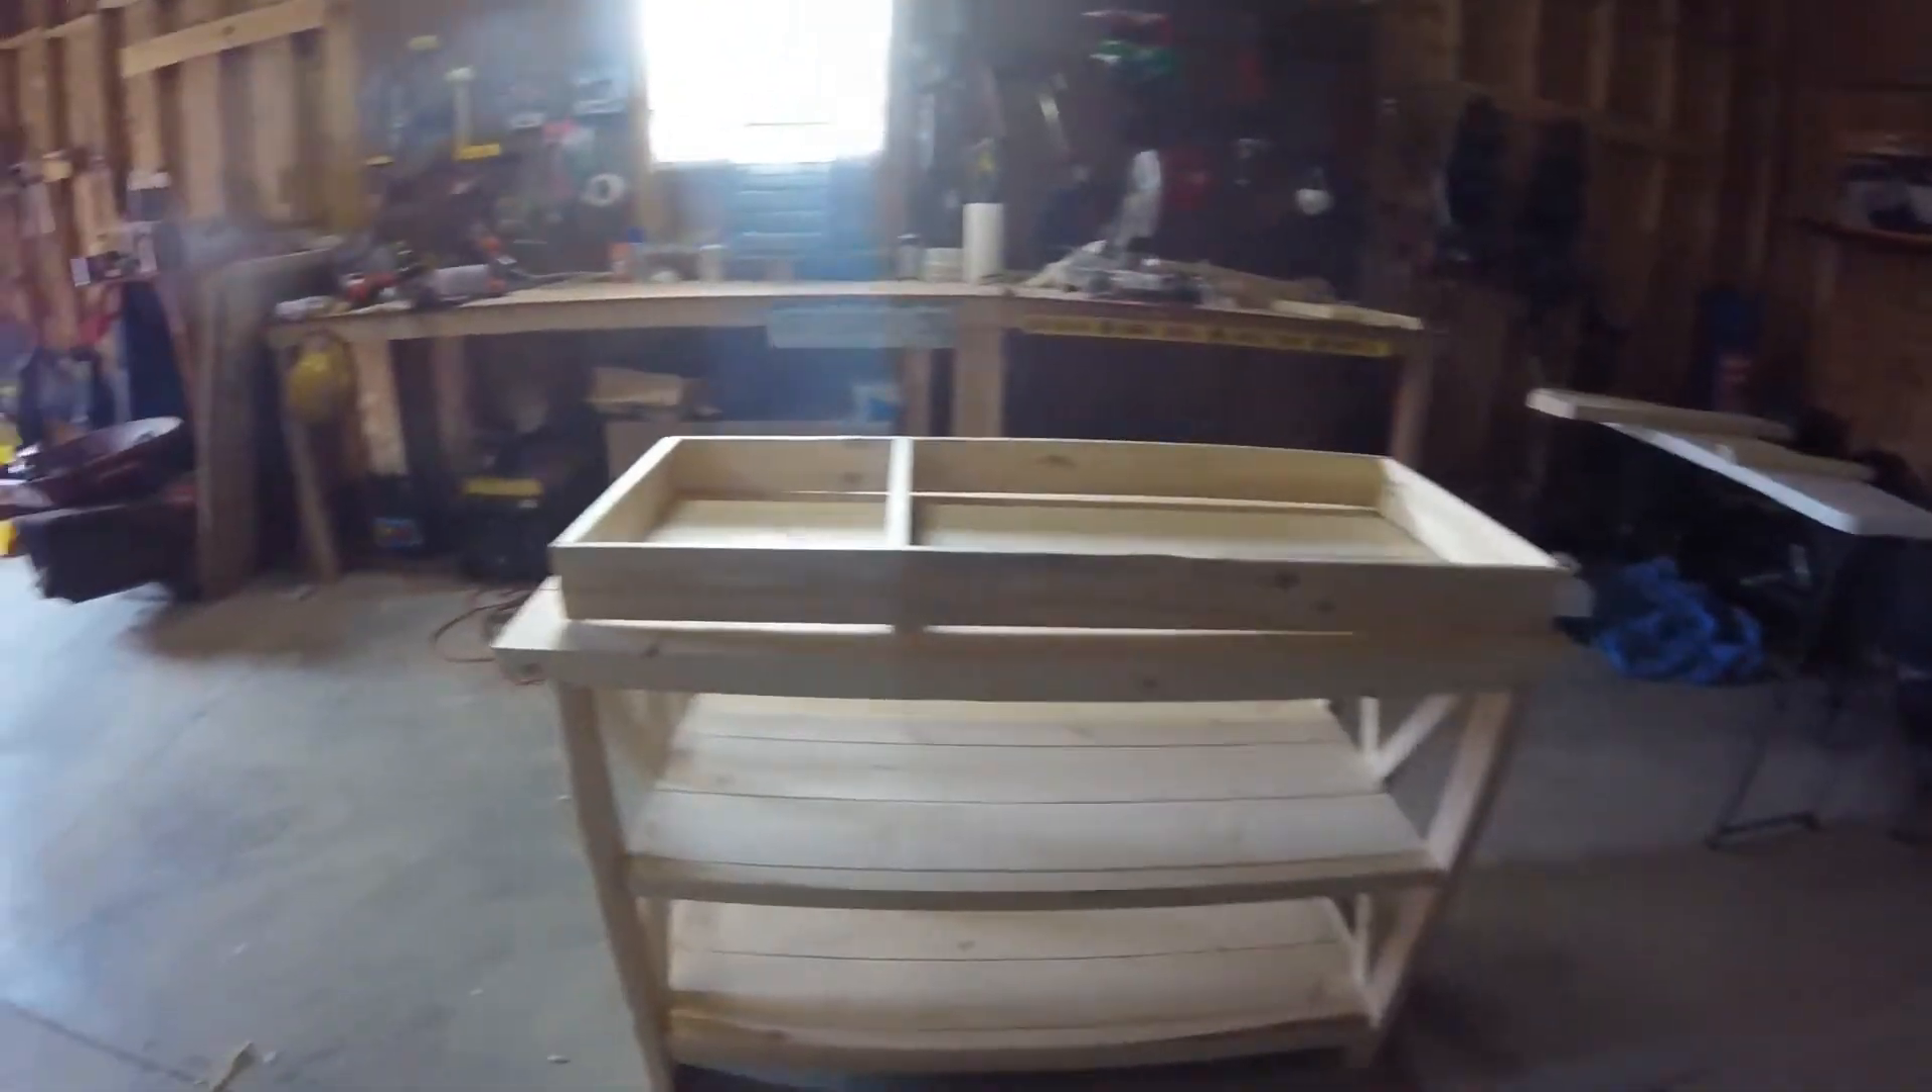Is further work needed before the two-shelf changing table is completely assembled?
No.